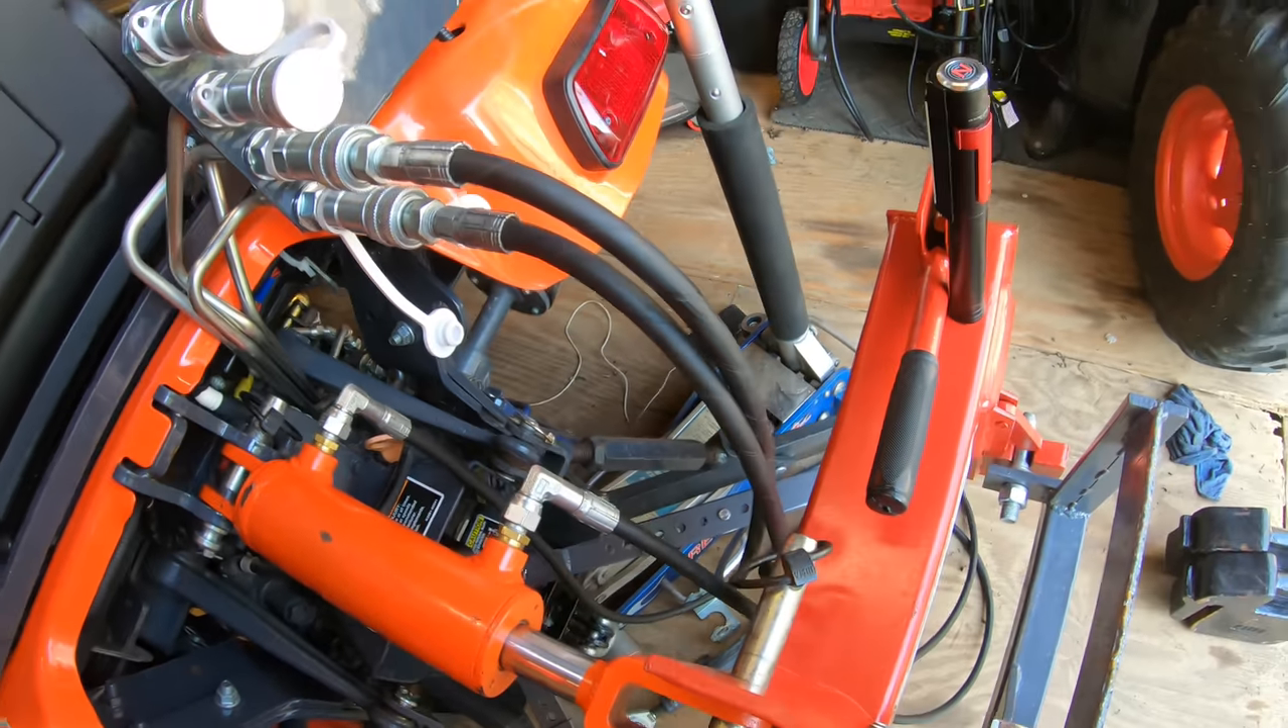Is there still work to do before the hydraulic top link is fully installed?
No.